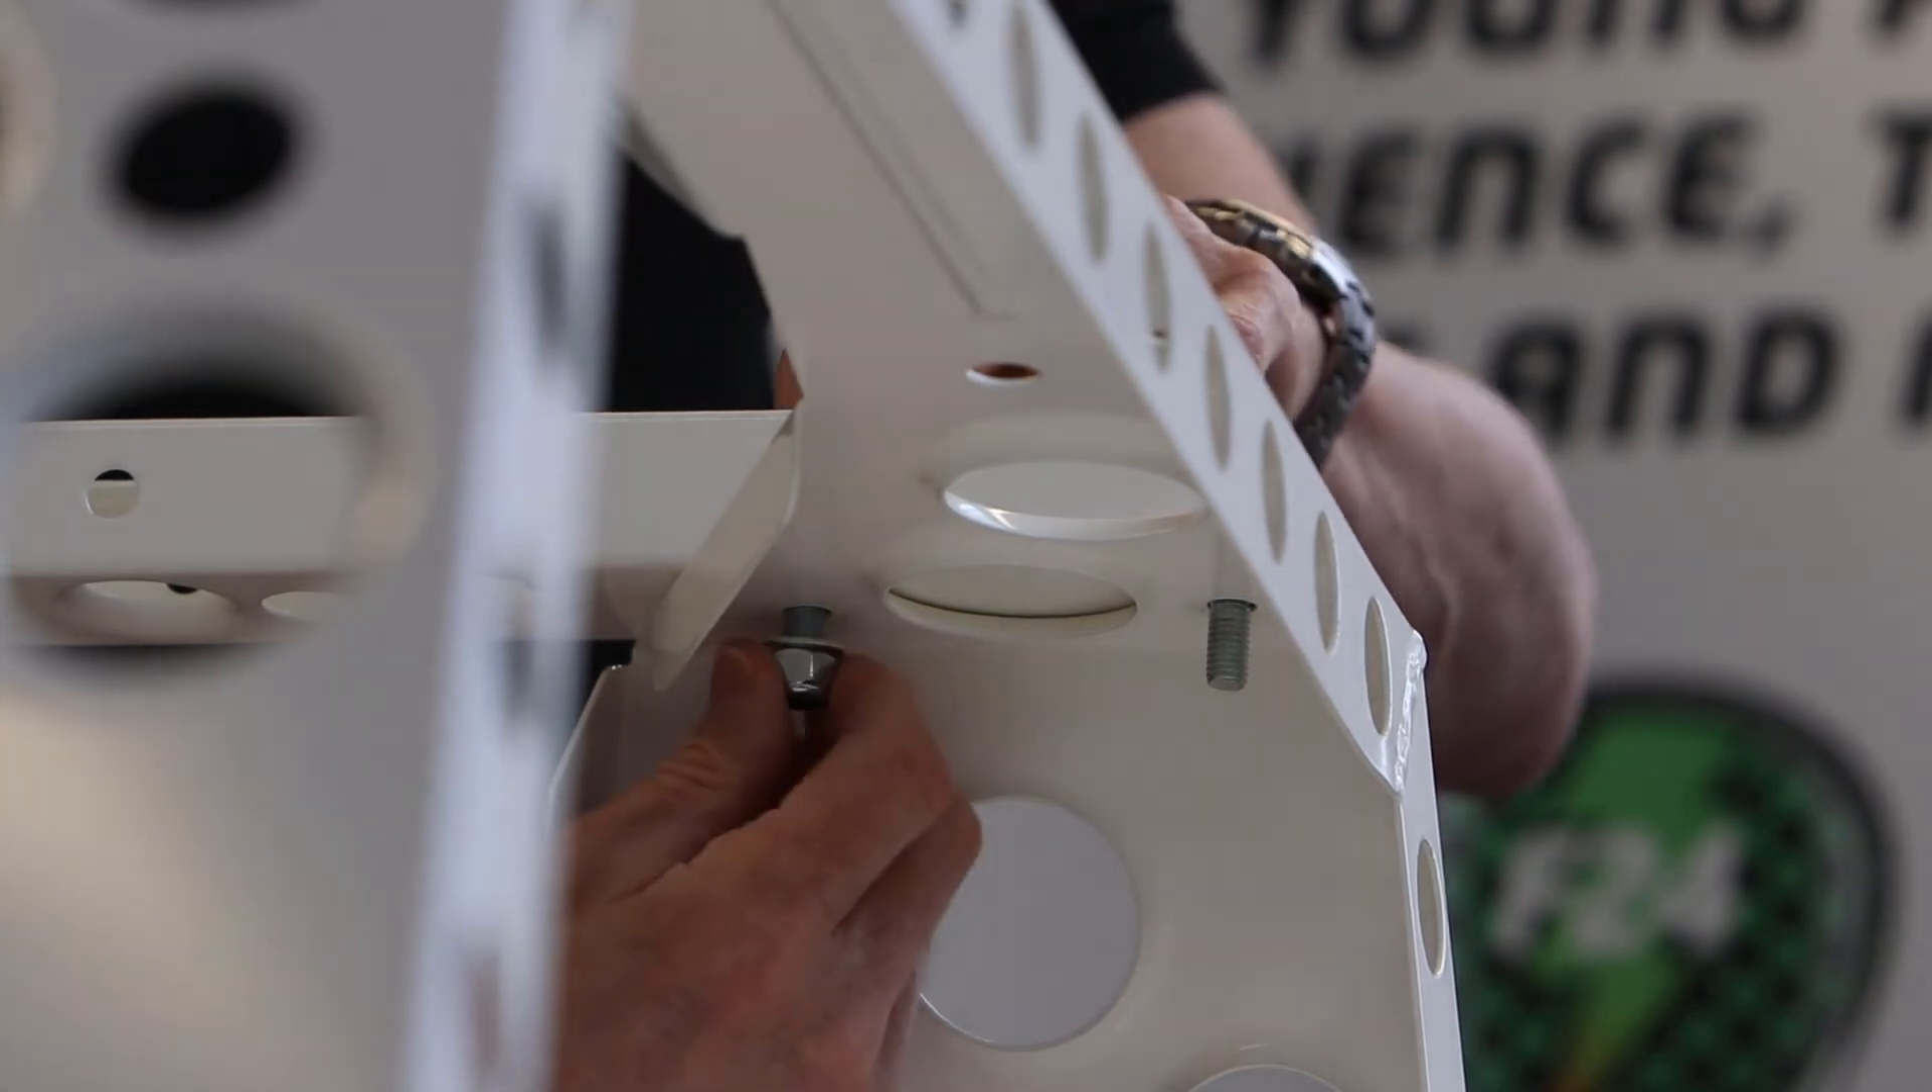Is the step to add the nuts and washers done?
No.